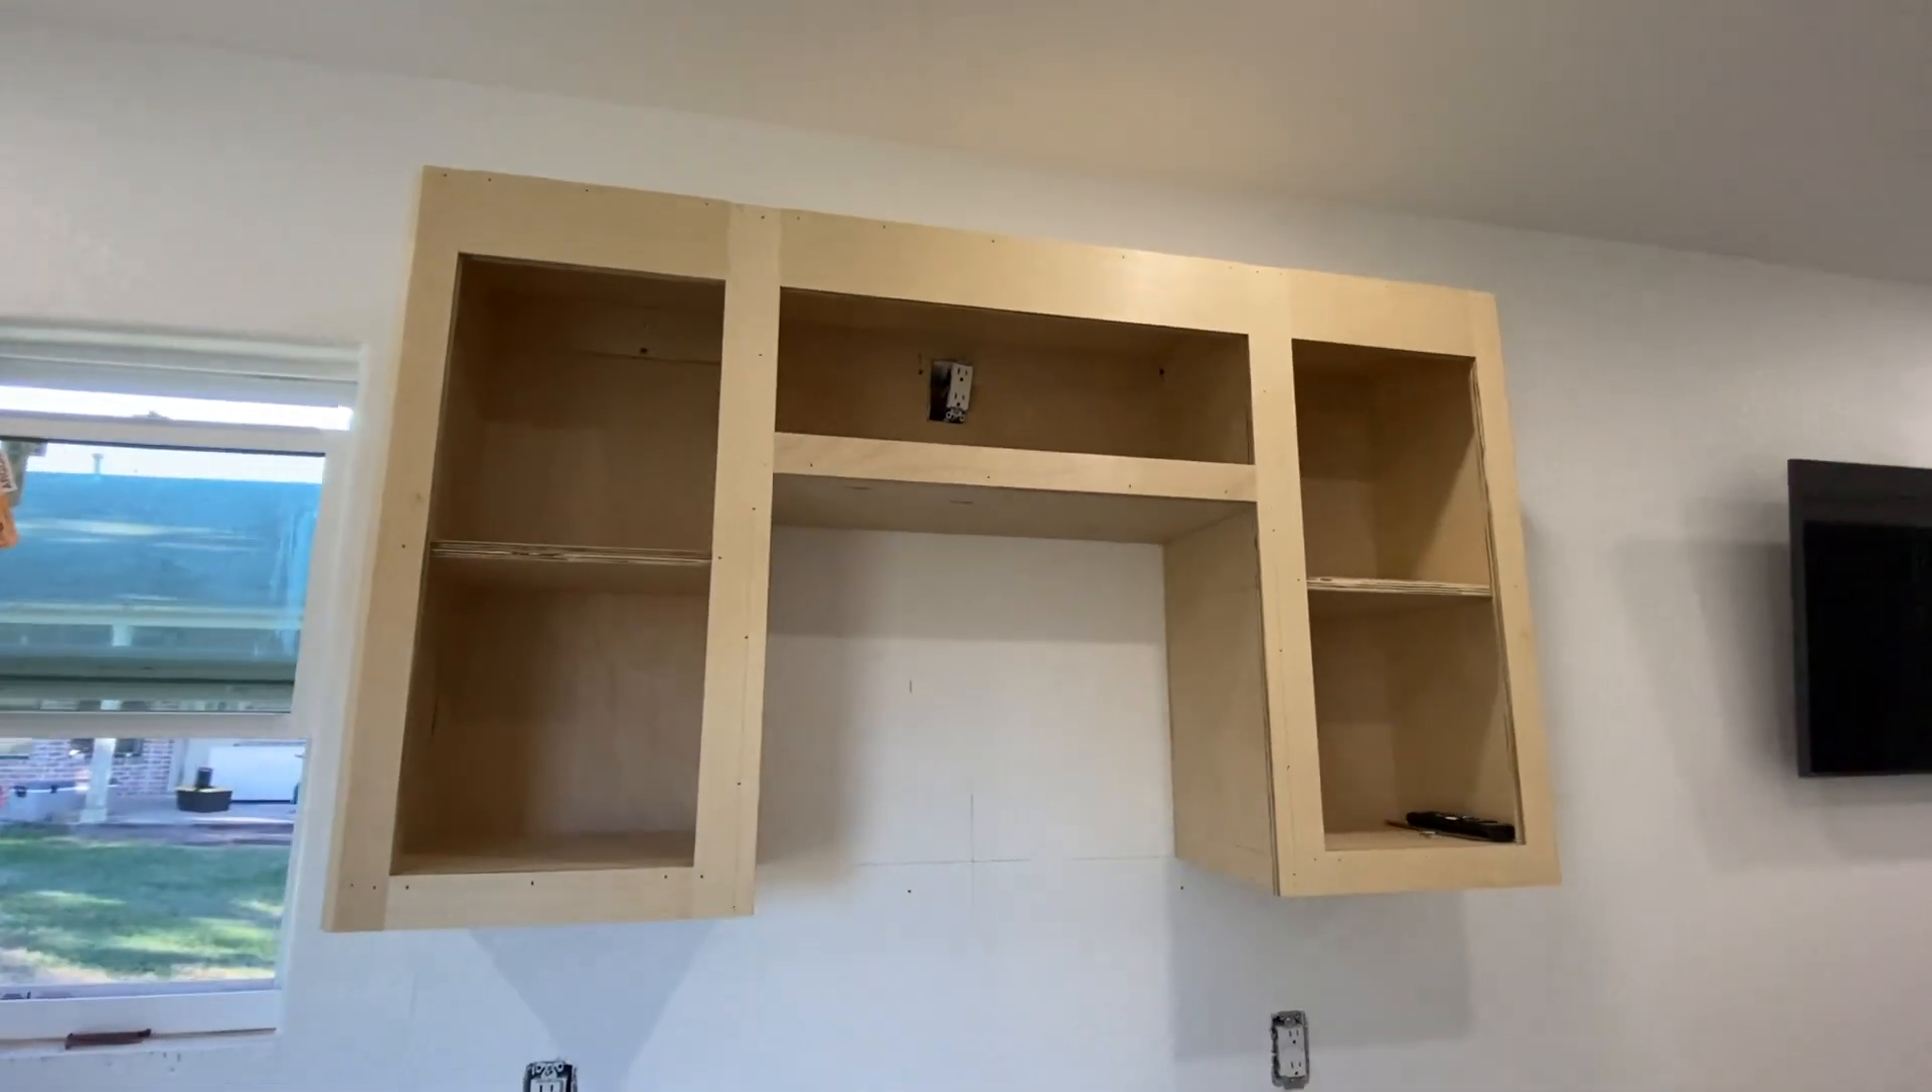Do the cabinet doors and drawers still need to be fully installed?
Yes.